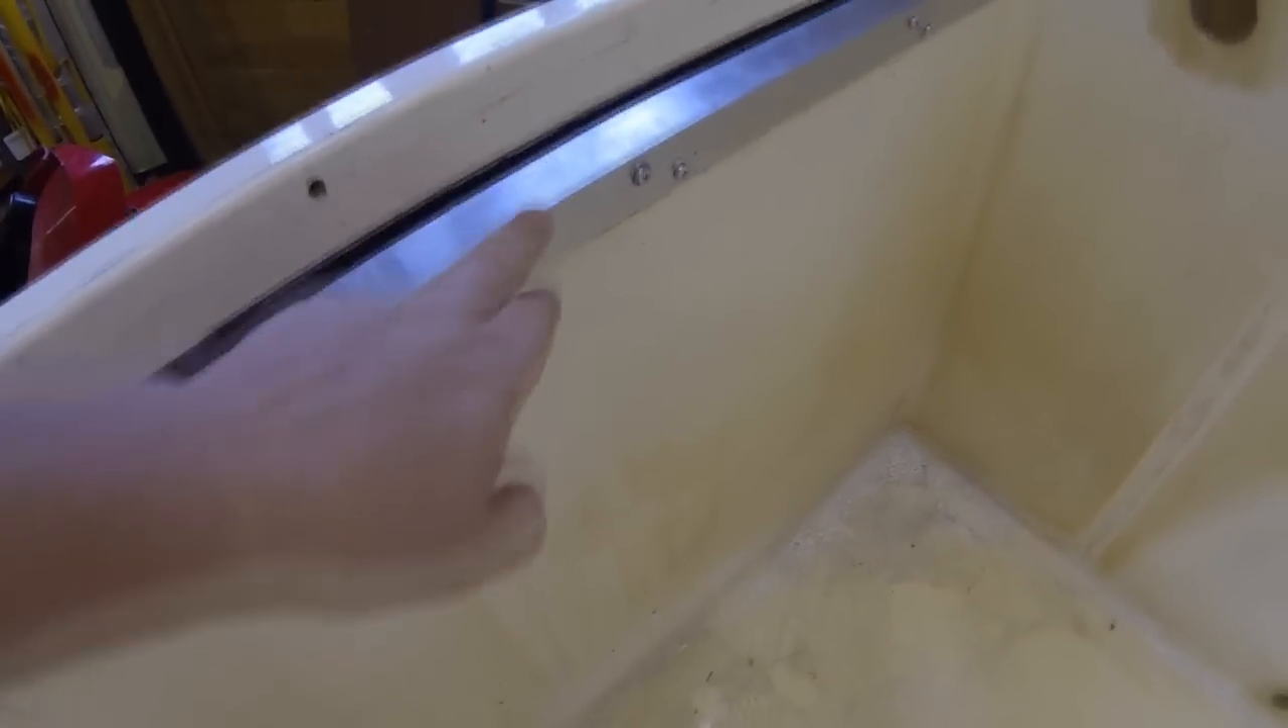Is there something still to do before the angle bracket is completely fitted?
No.